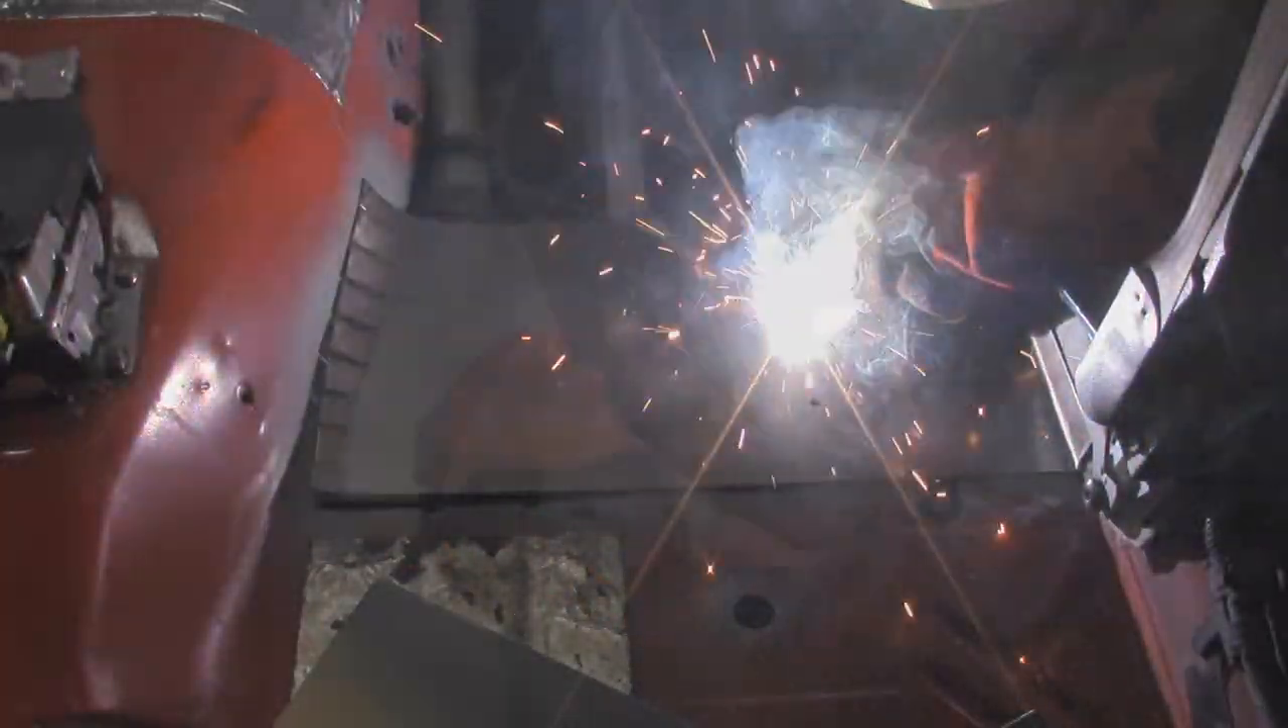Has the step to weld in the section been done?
No.